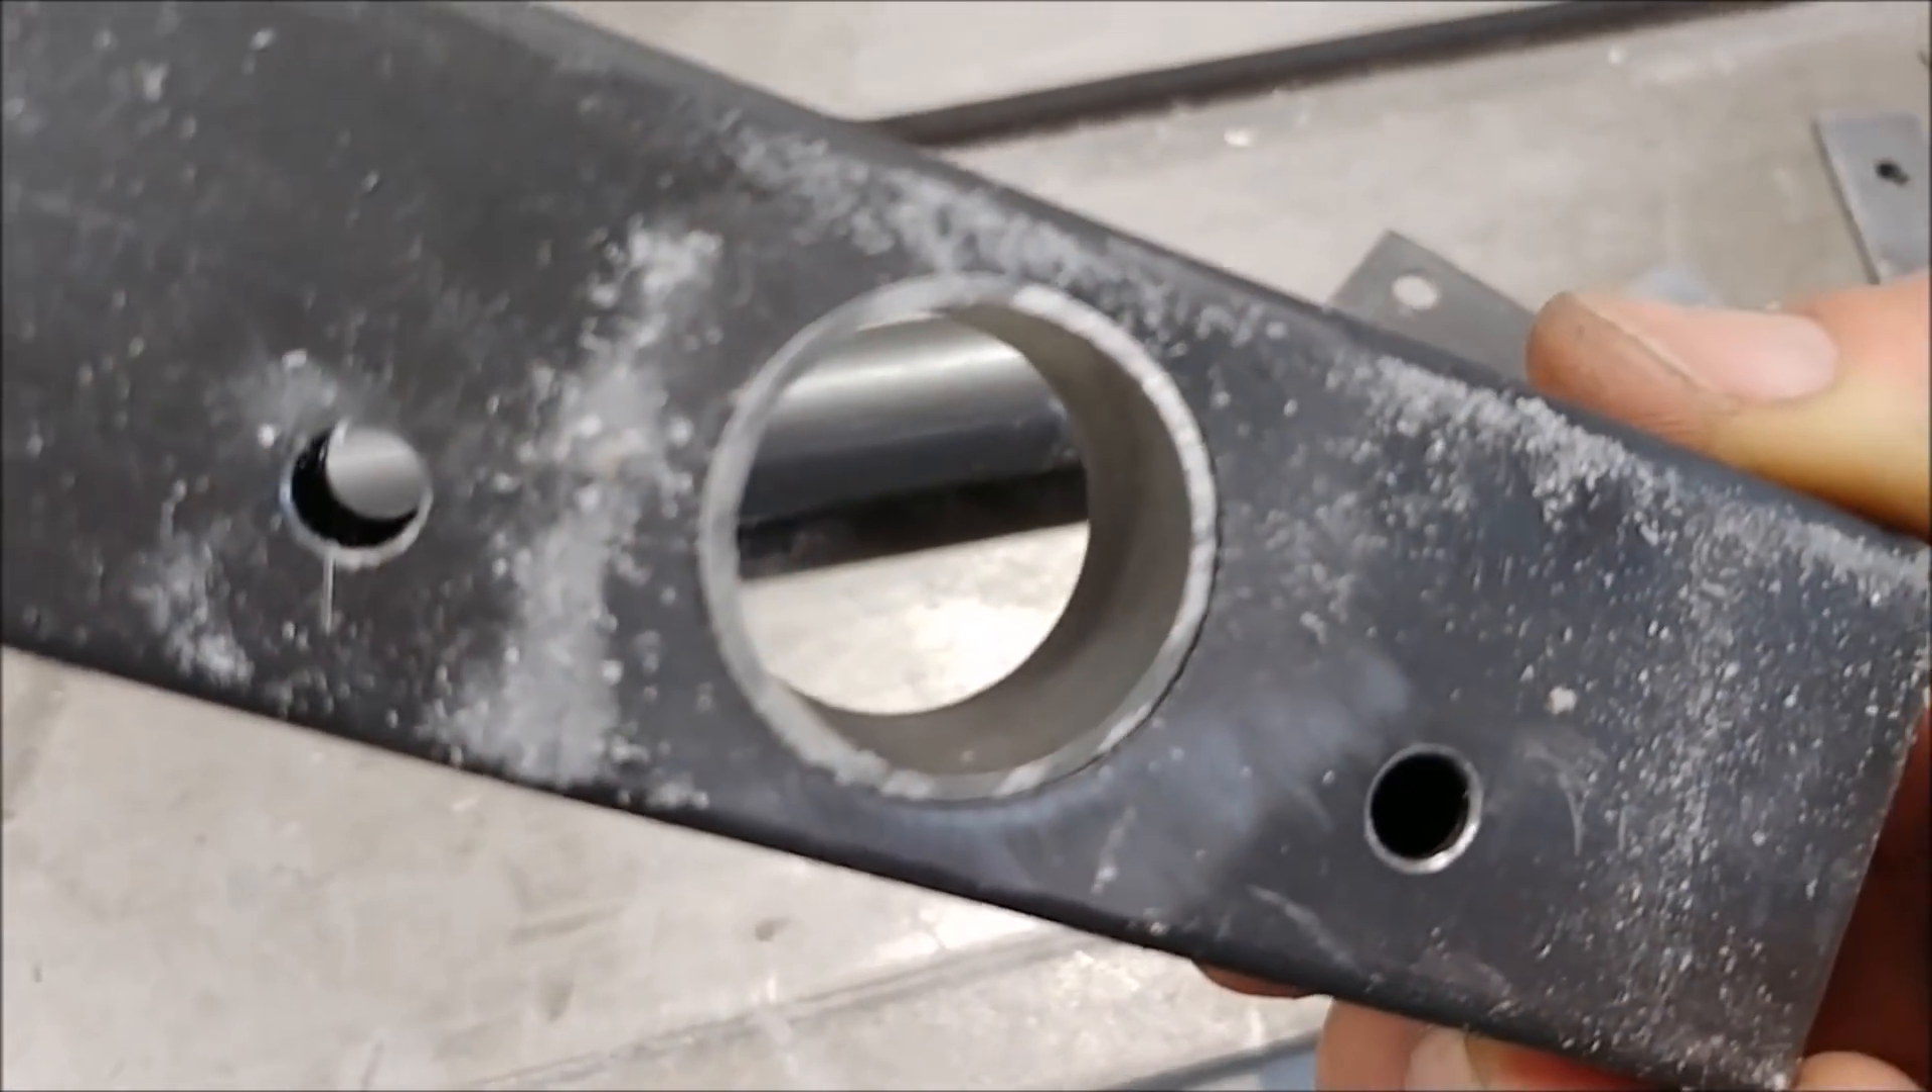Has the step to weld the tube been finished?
No.